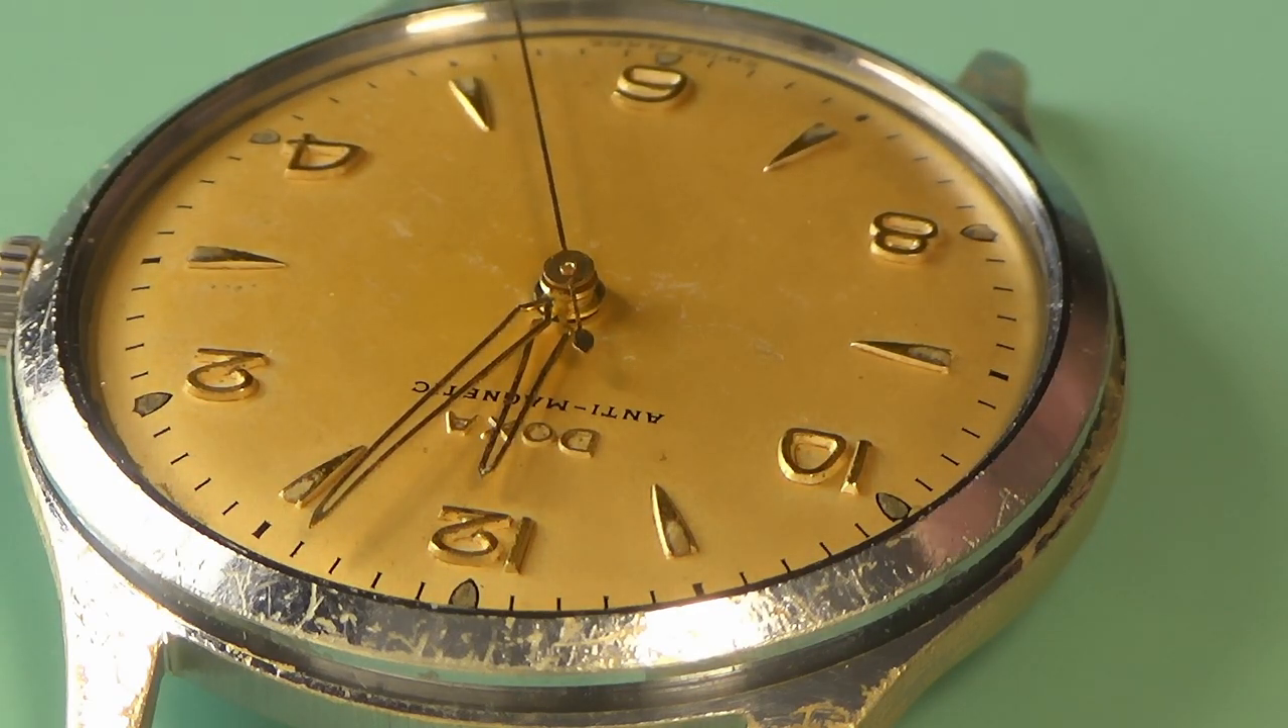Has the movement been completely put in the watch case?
Yes.